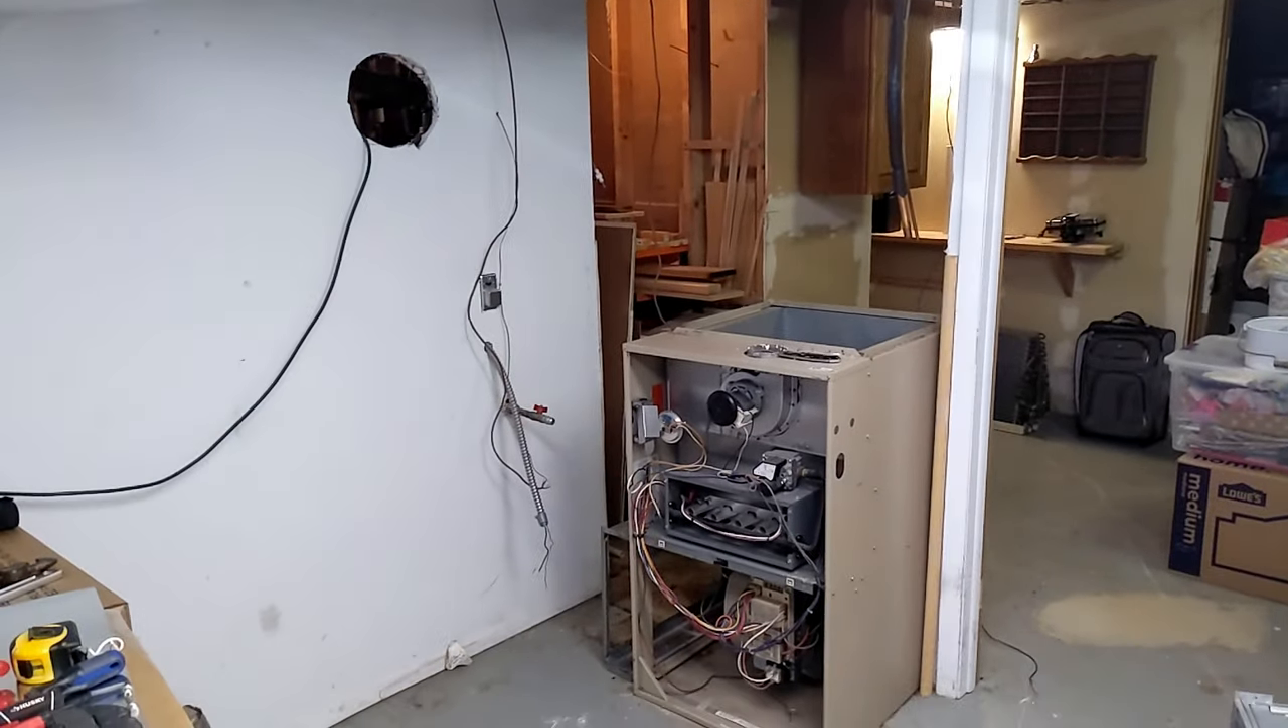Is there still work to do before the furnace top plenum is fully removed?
No.